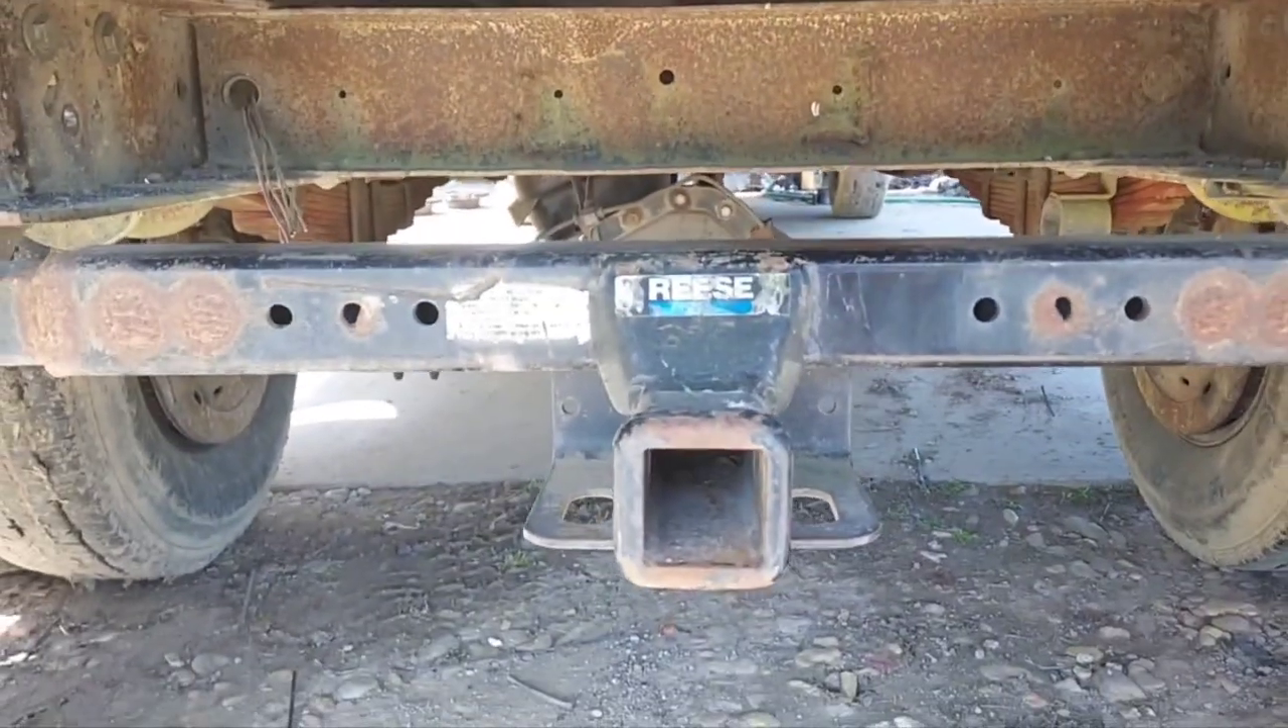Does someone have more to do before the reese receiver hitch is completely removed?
Yes.